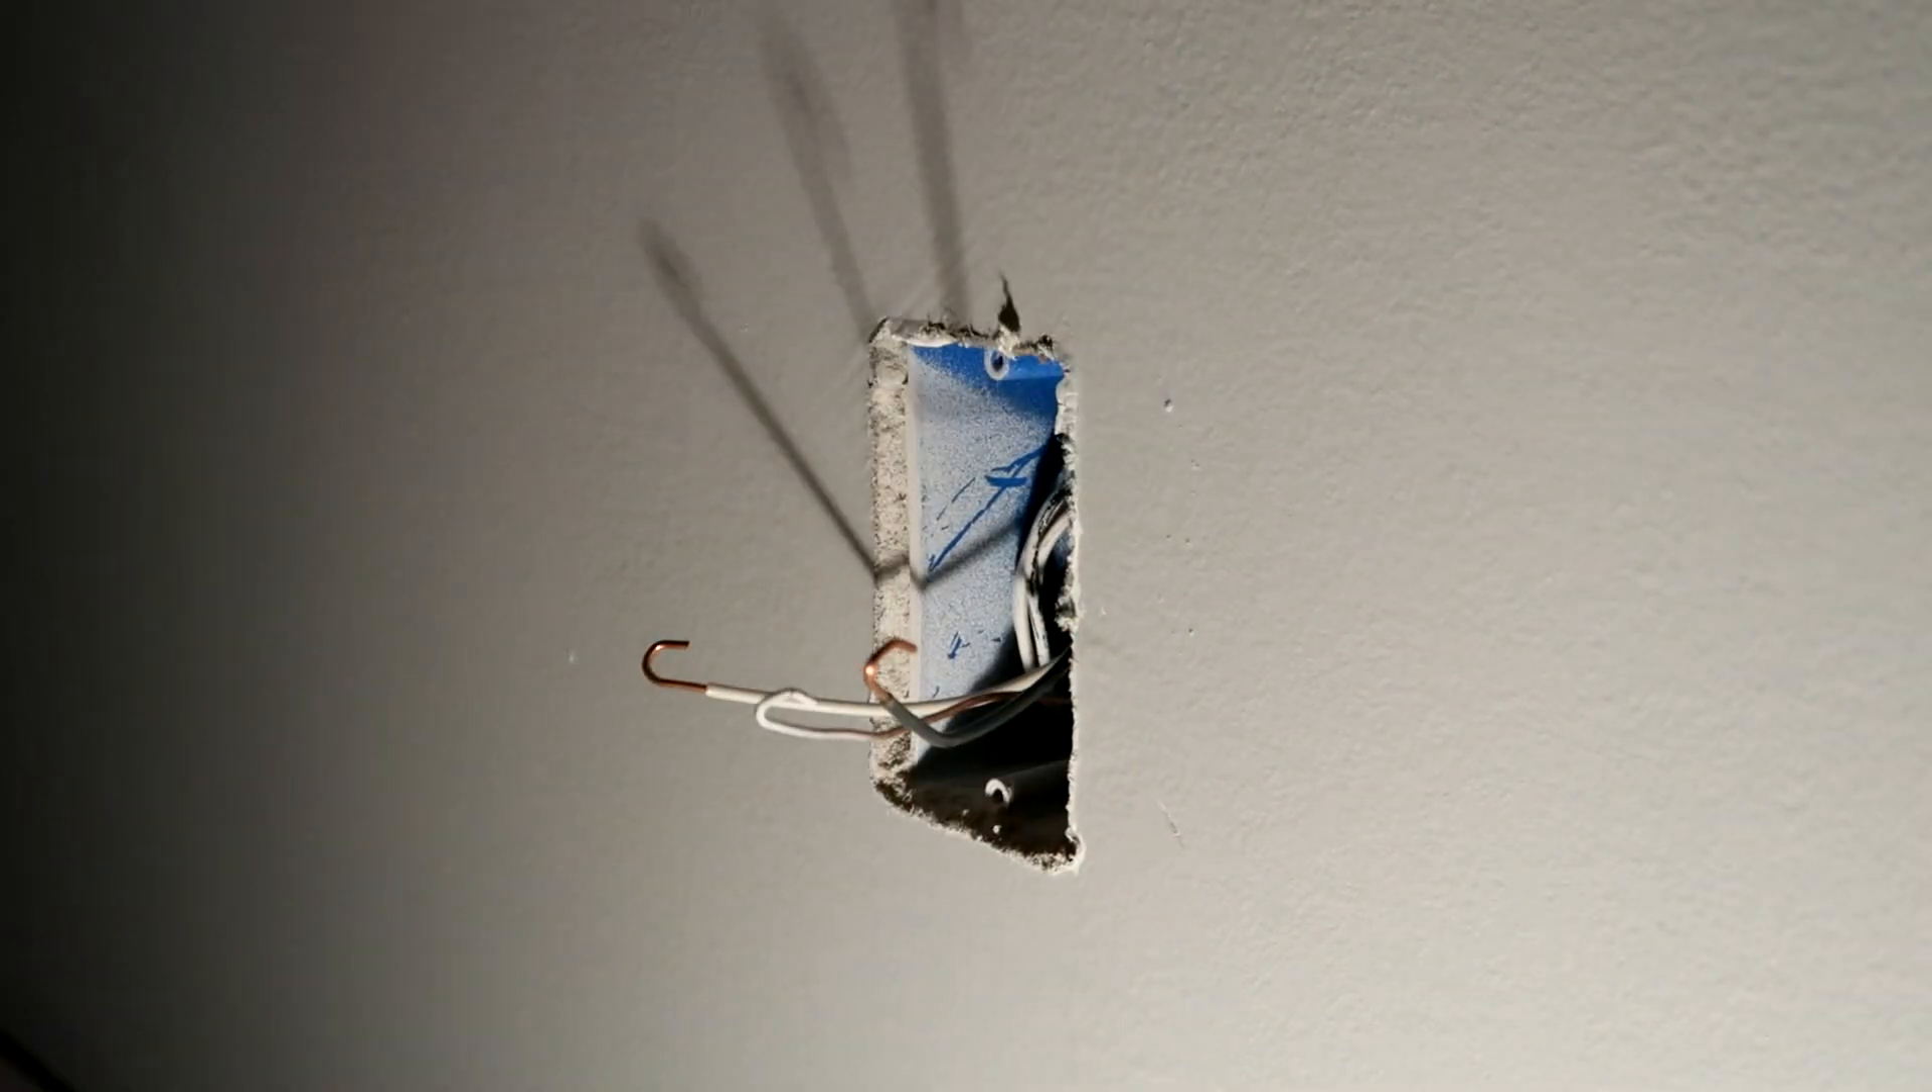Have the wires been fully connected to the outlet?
No.